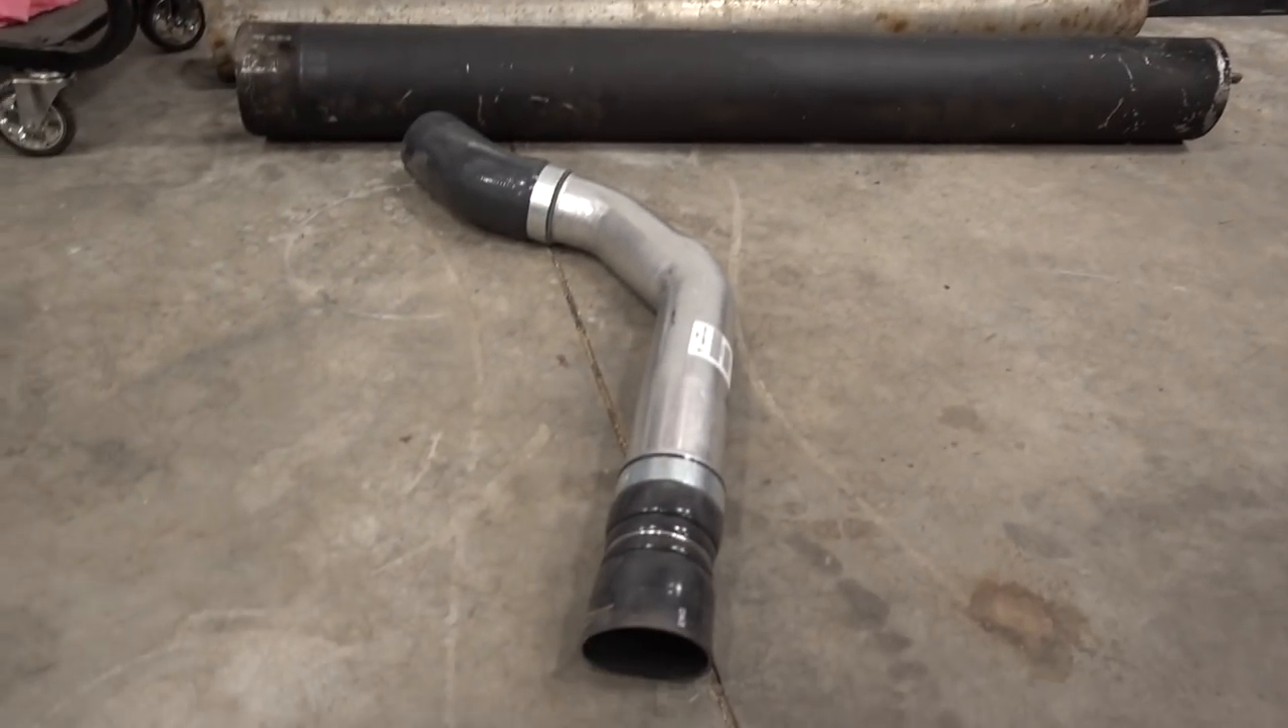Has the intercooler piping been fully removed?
Yes.